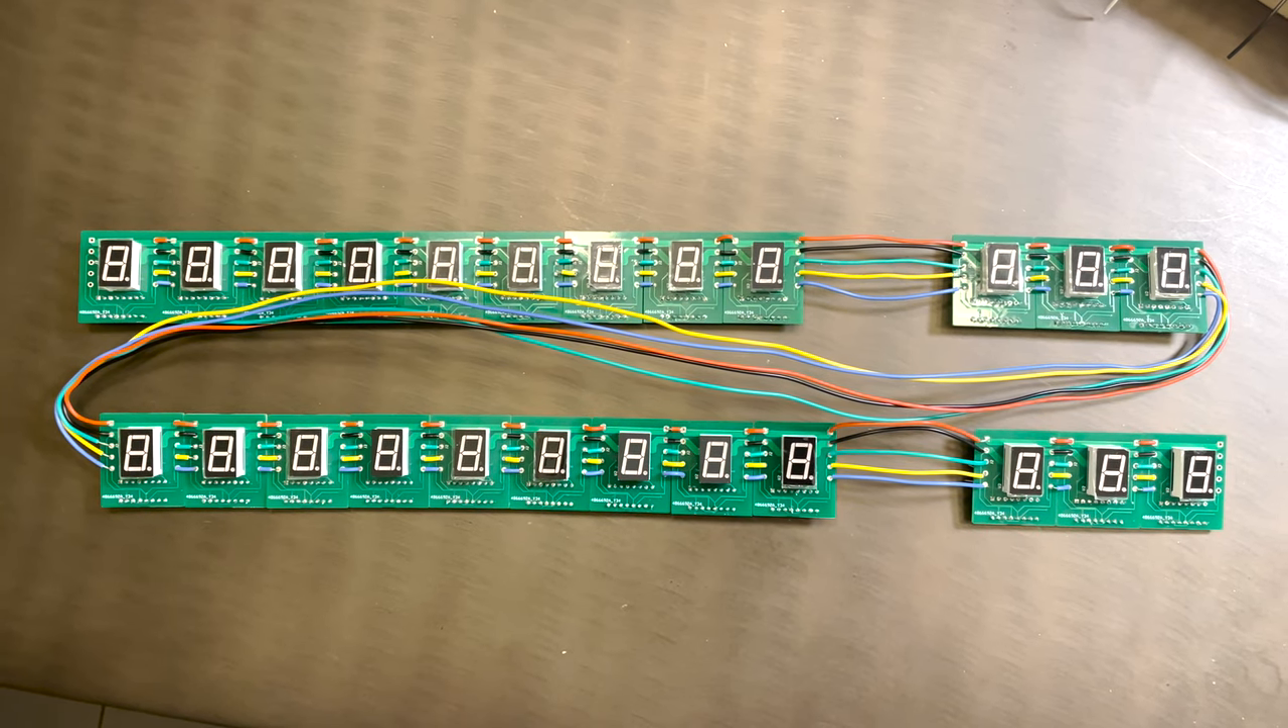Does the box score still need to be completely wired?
No.